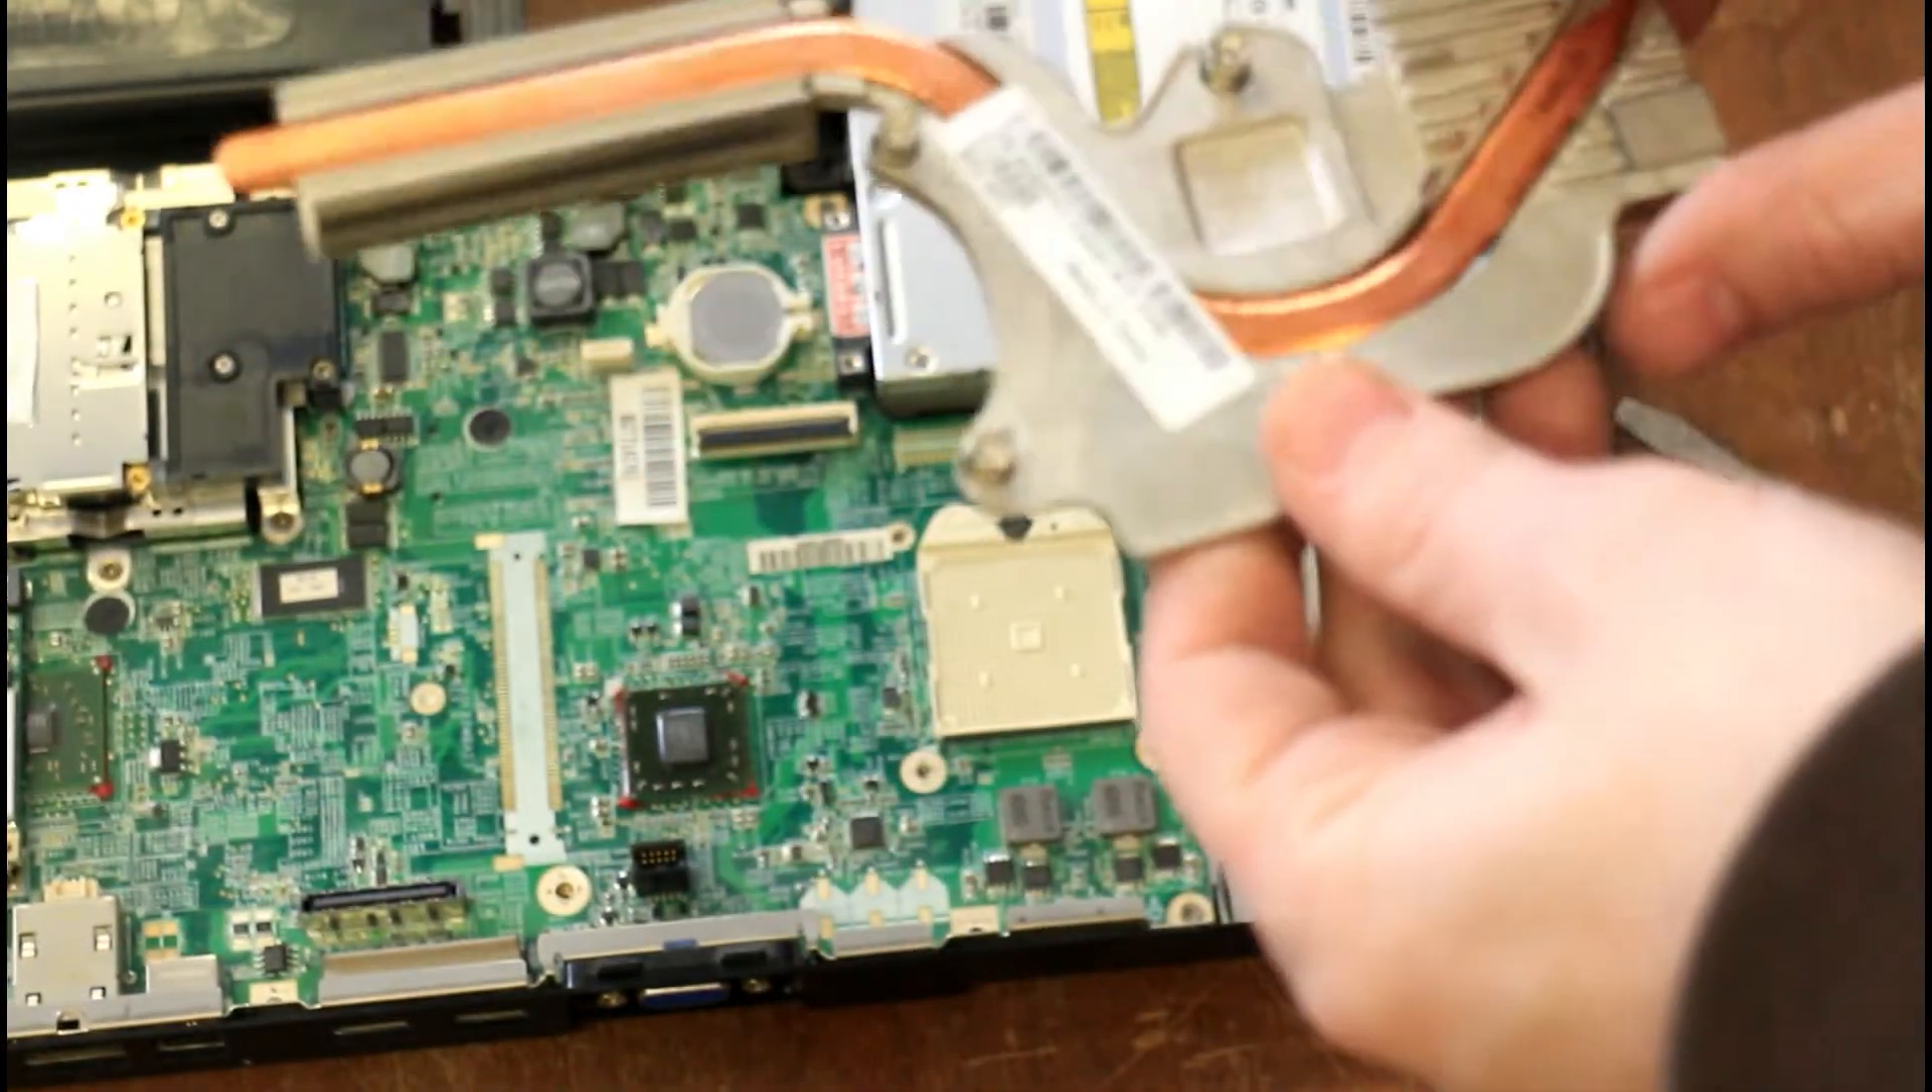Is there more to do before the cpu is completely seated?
Yes.